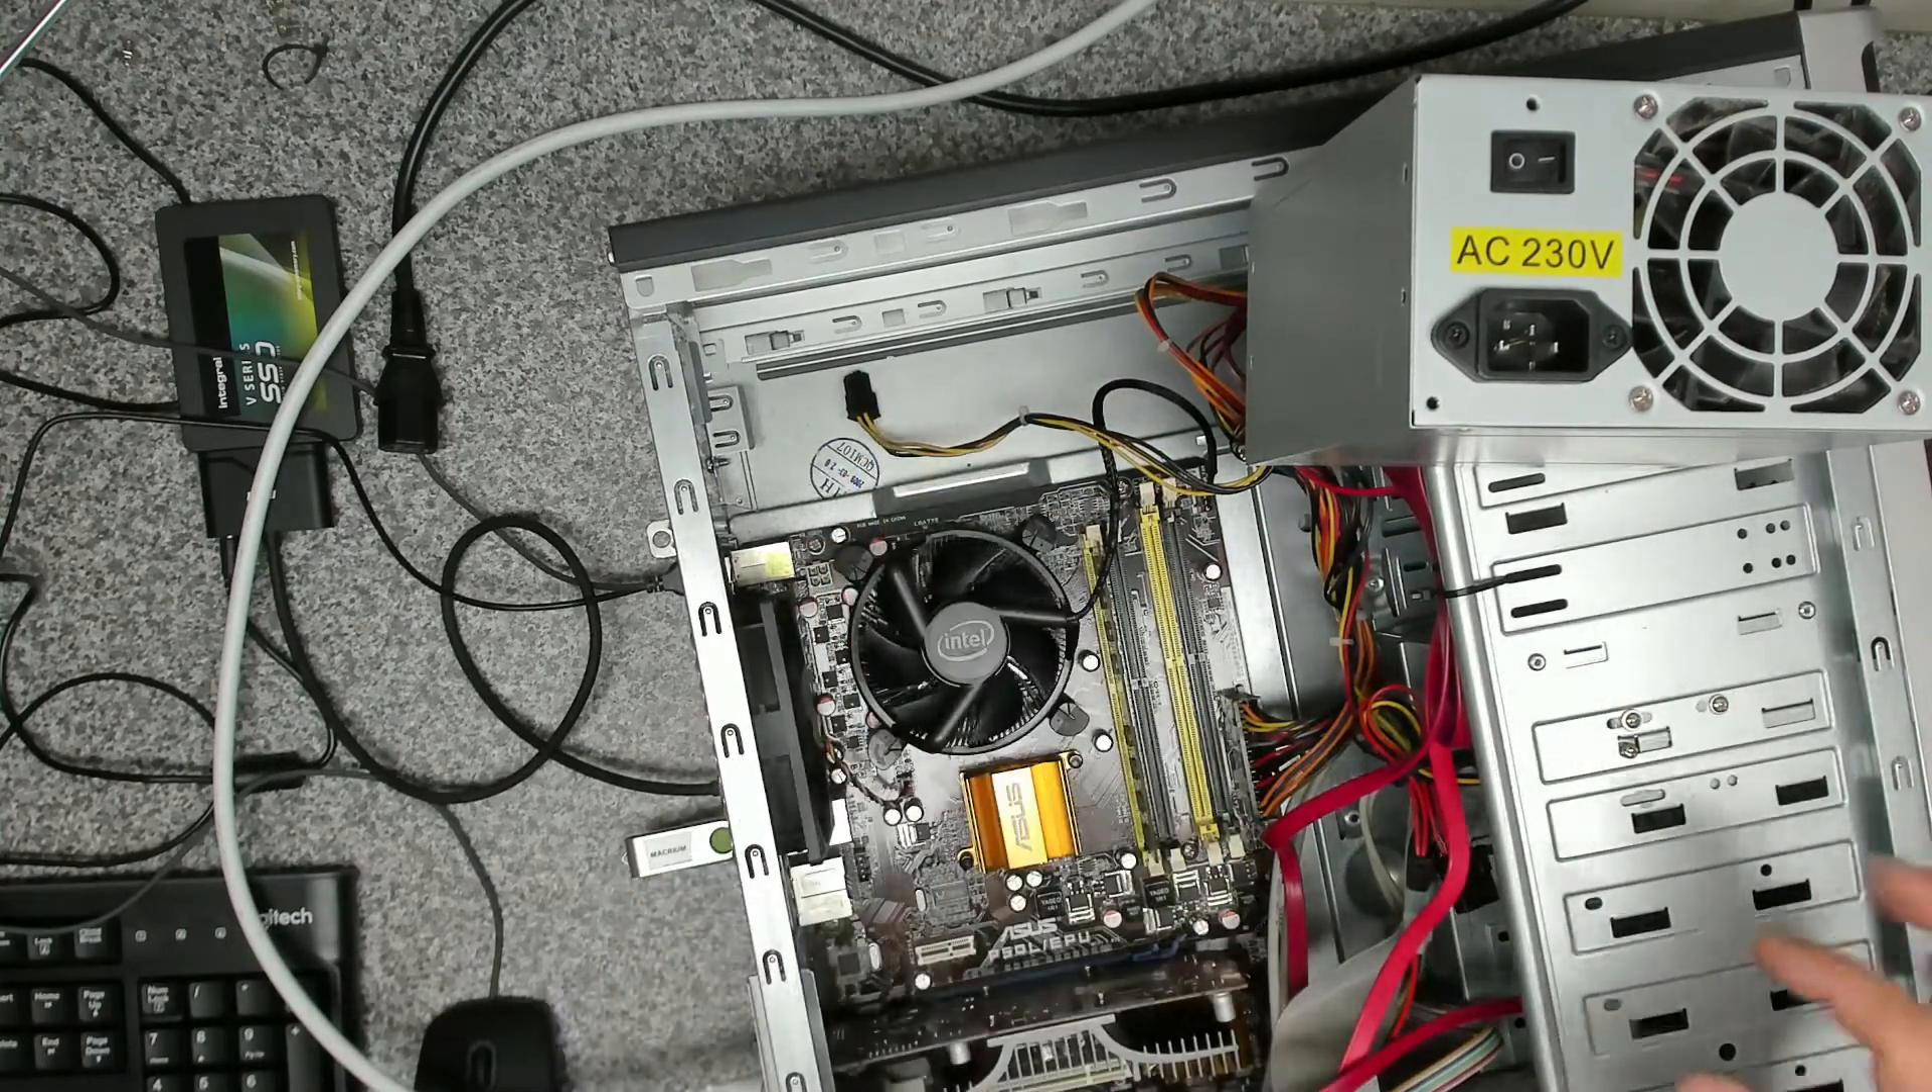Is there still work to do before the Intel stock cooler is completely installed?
No.